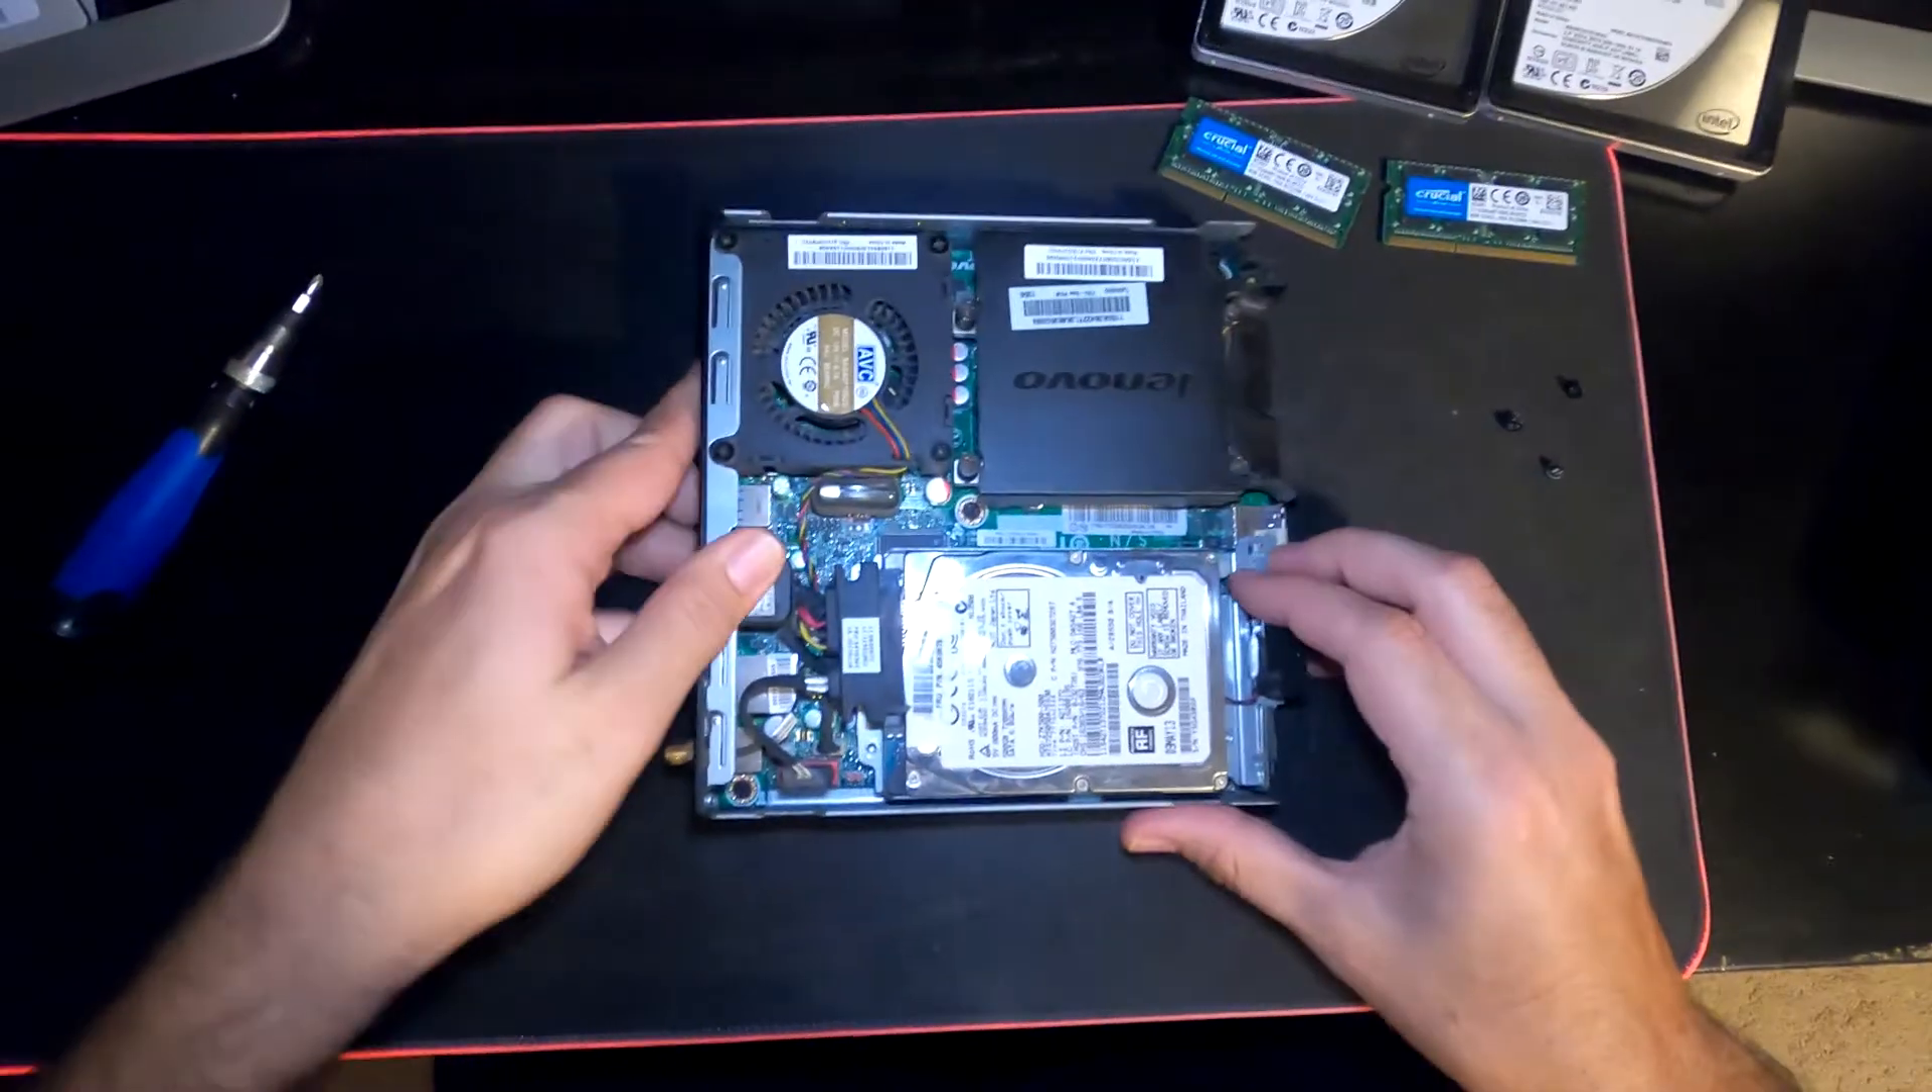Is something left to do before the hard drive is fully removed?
Yes.